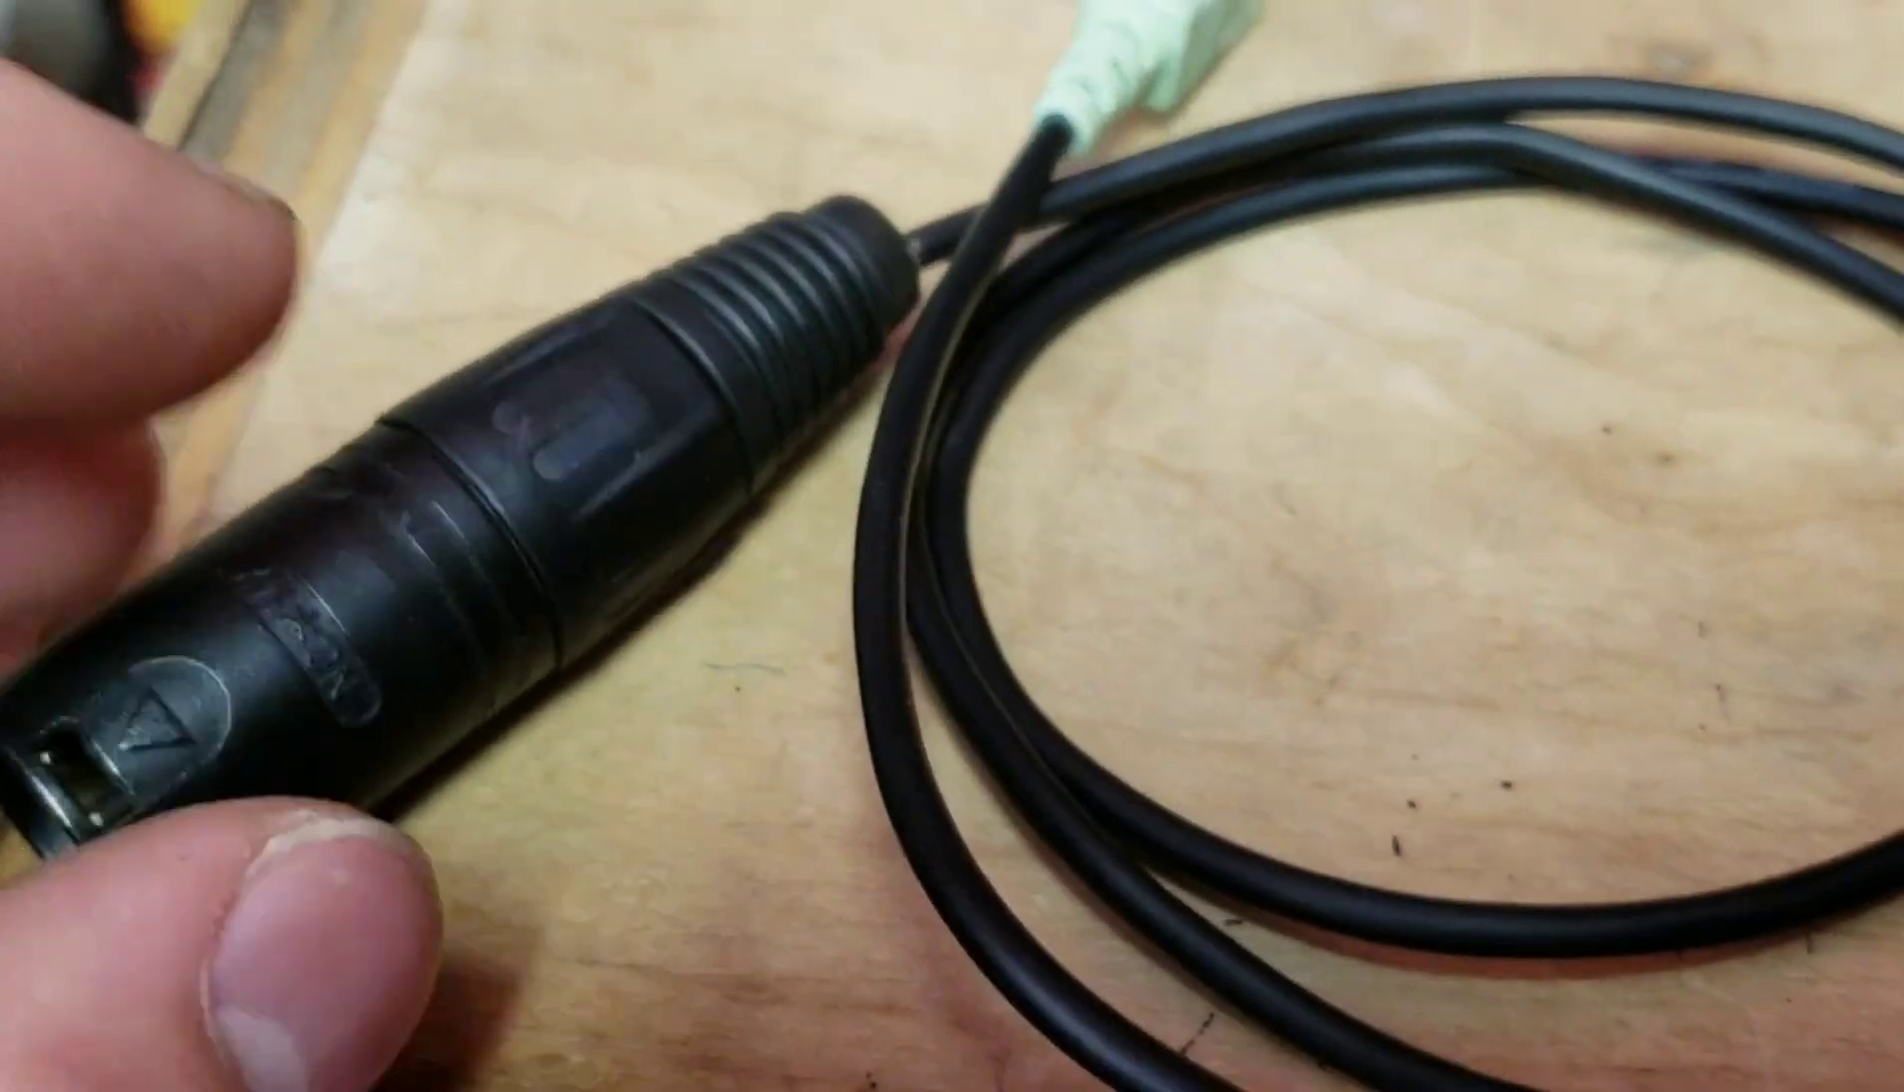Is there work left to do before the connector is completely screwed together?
No.